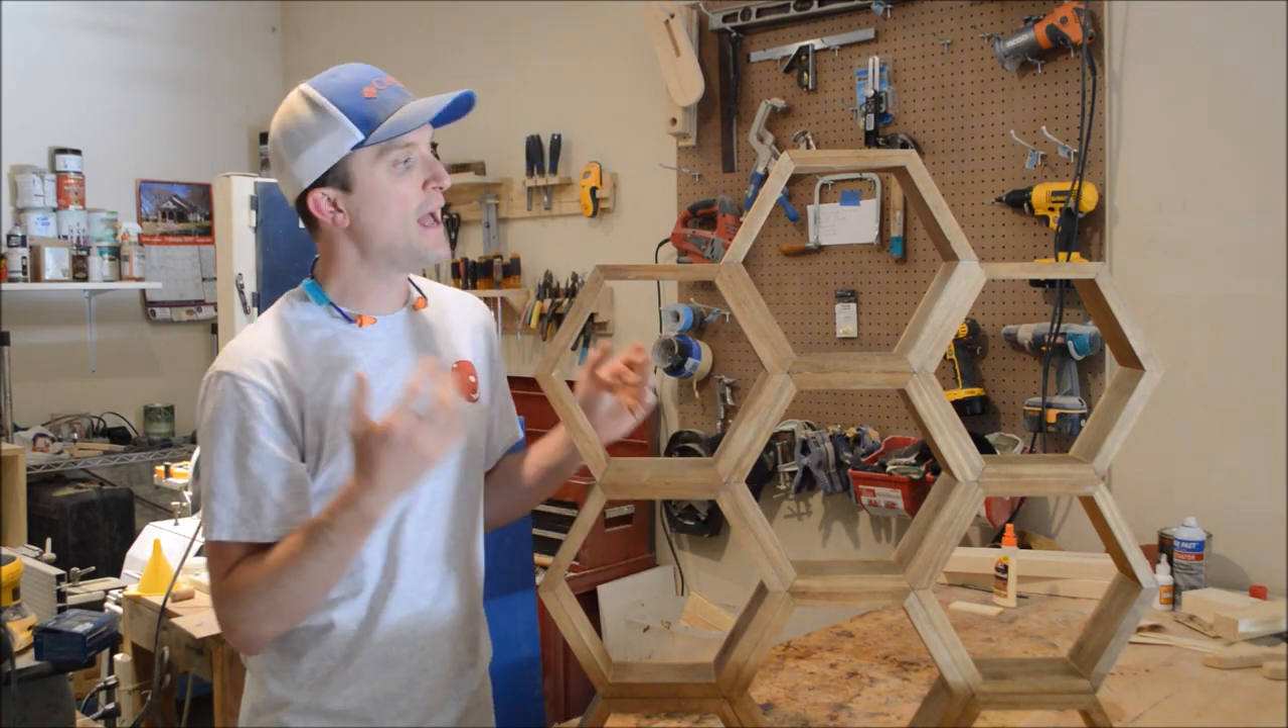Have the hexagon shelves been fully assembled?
Yes.